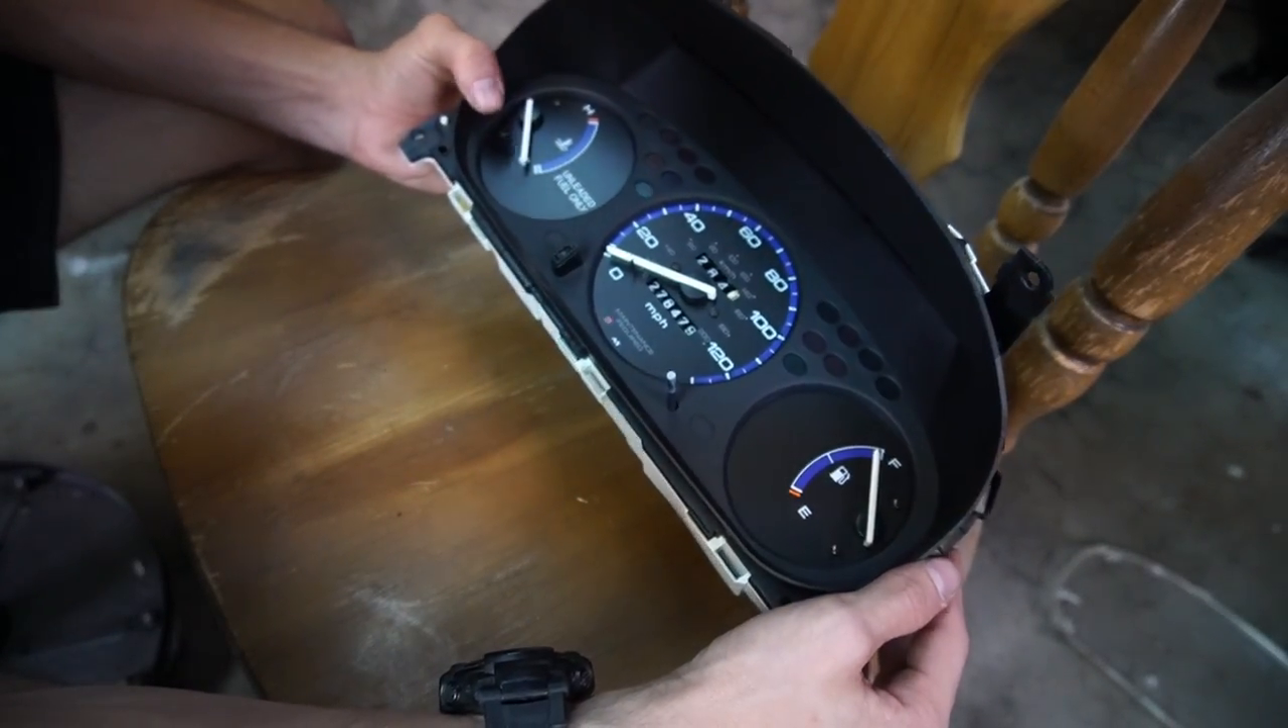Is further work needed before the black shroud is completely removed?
Yes.